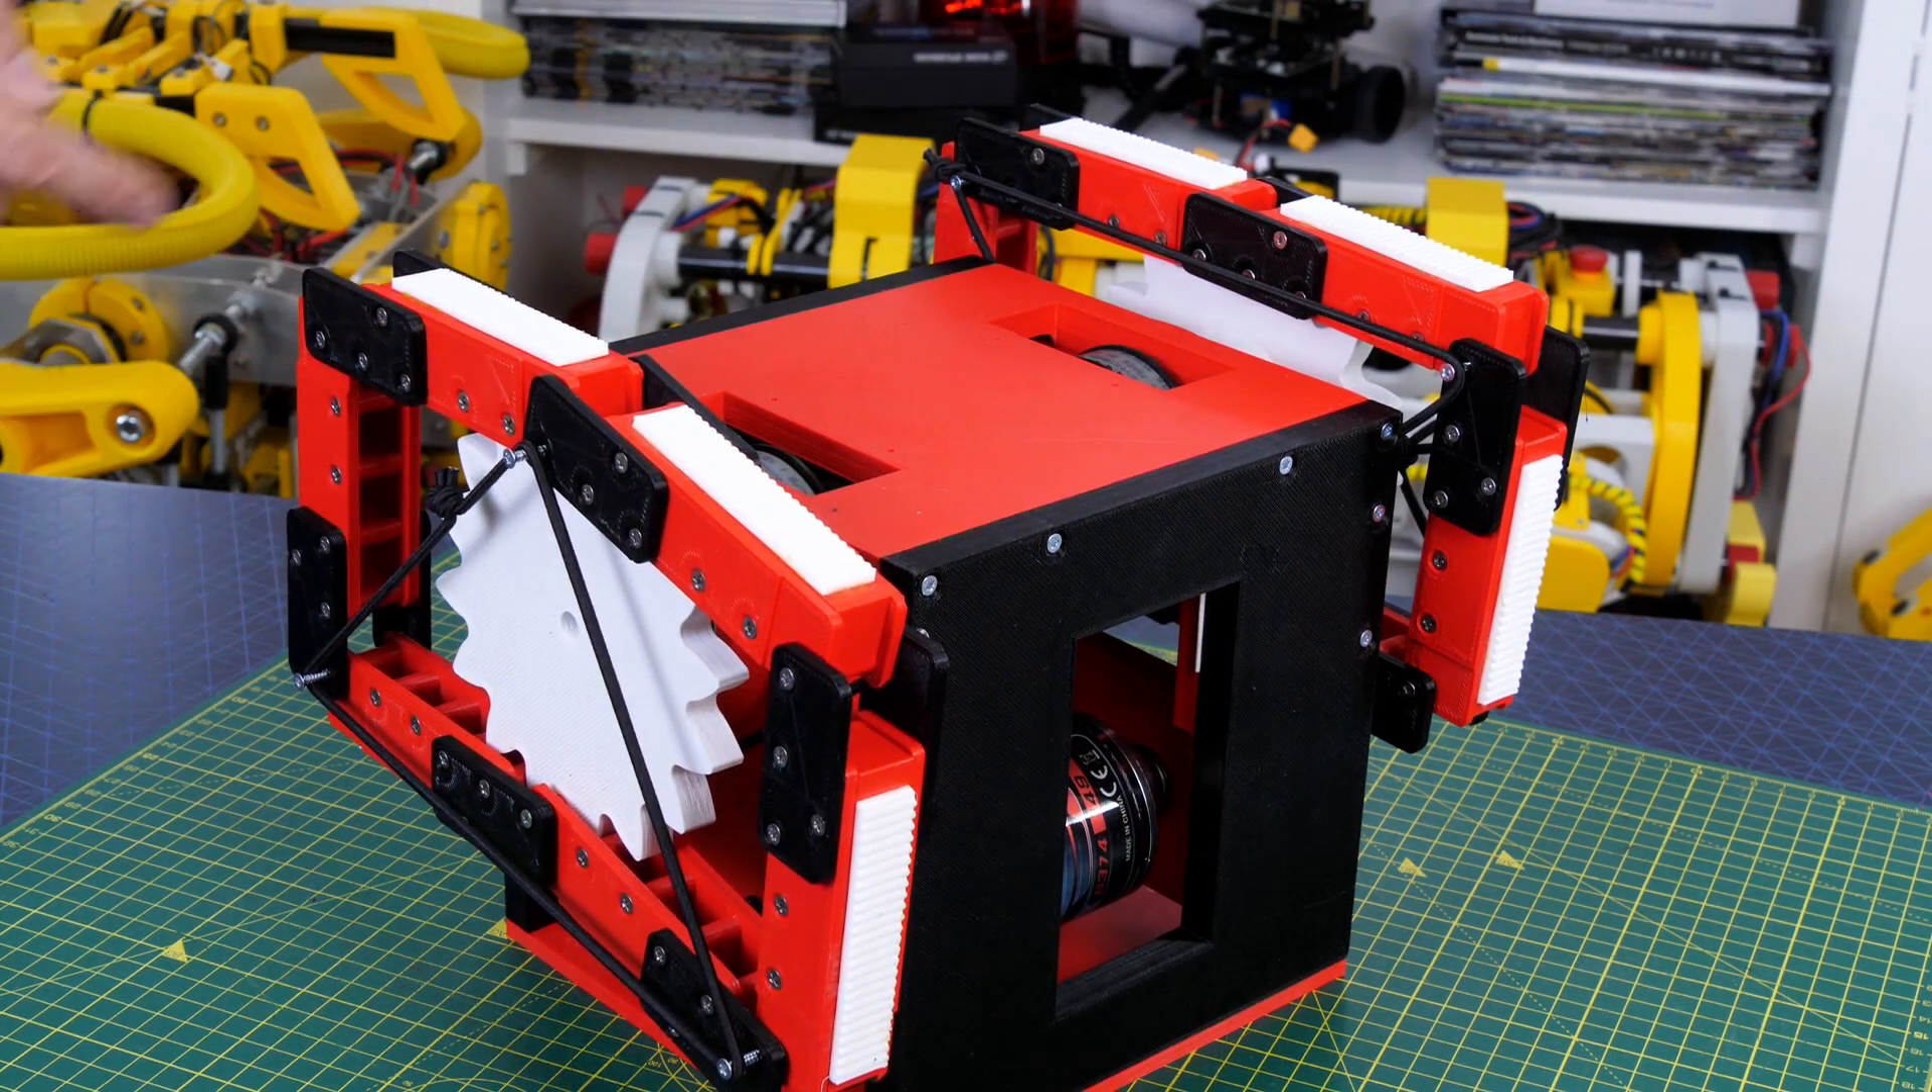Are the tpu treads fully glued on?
Yes.